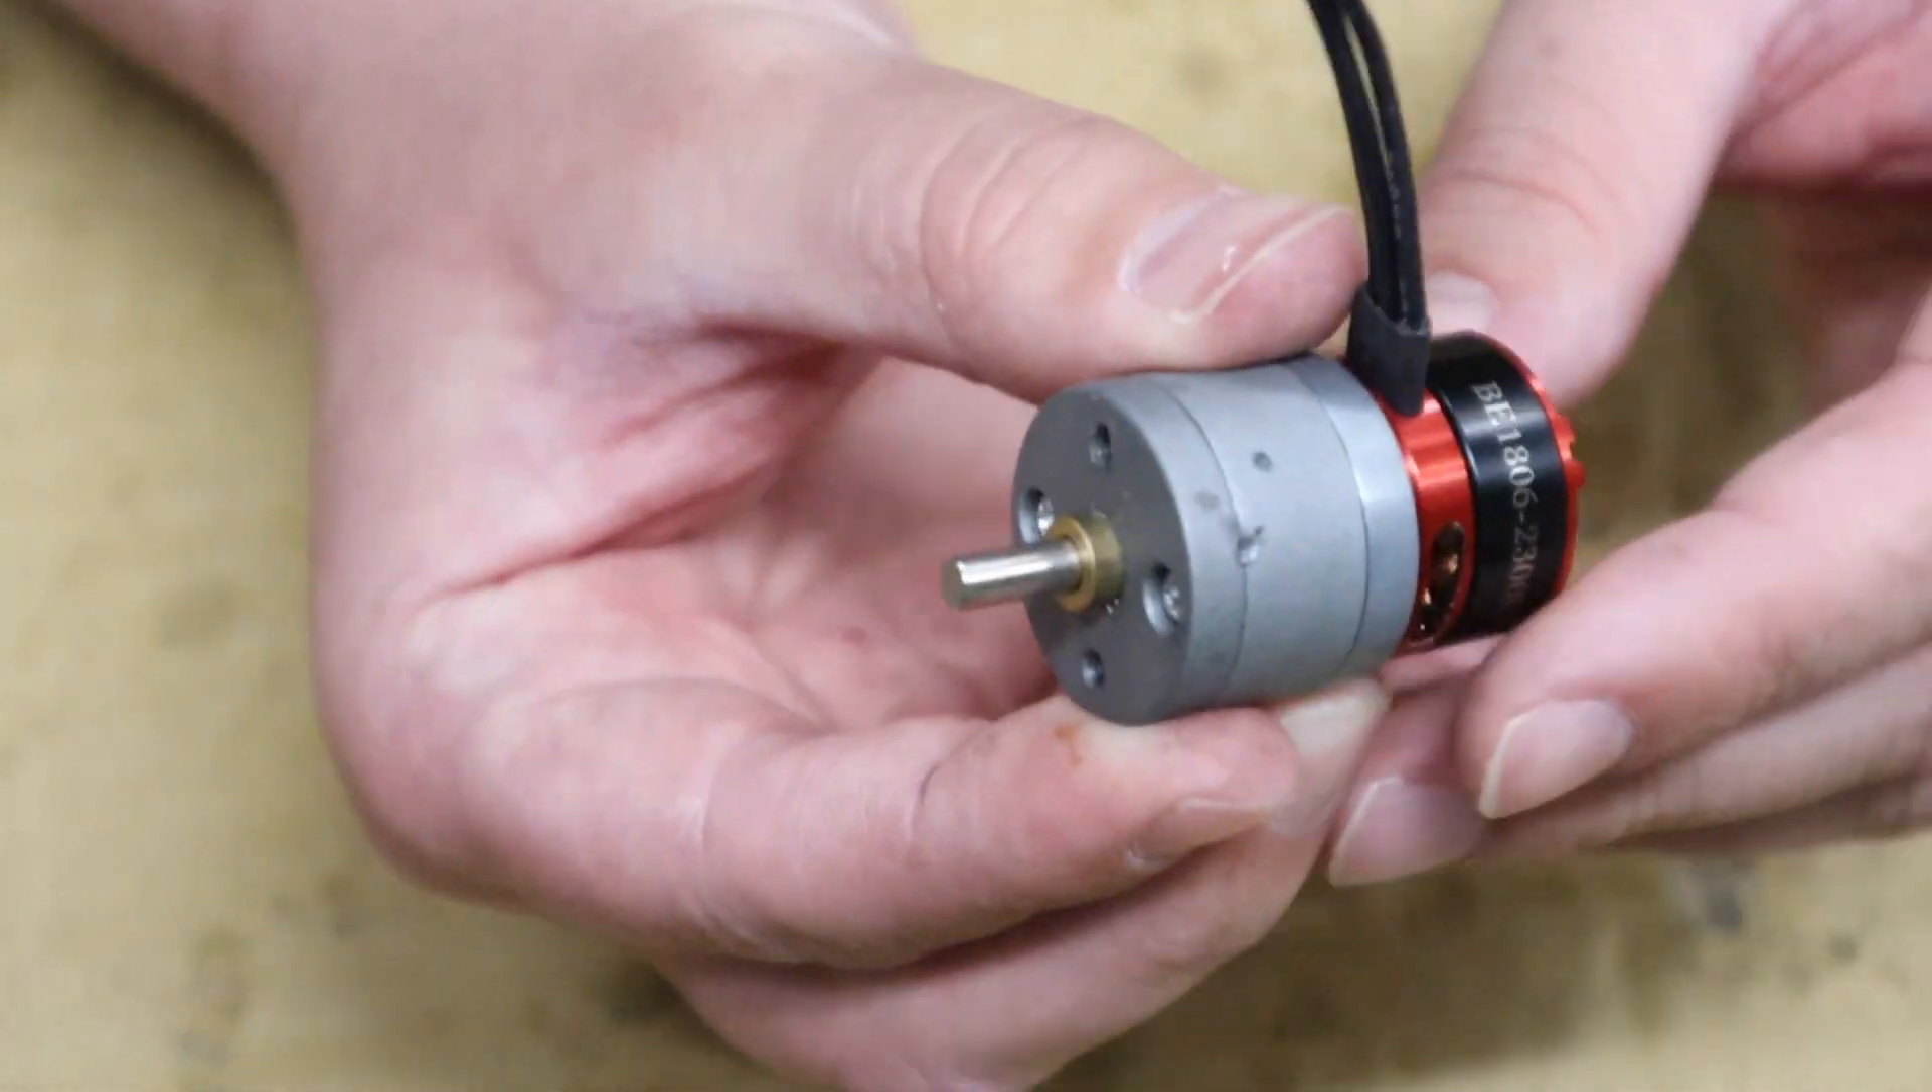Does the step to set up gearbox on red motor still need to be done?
No.